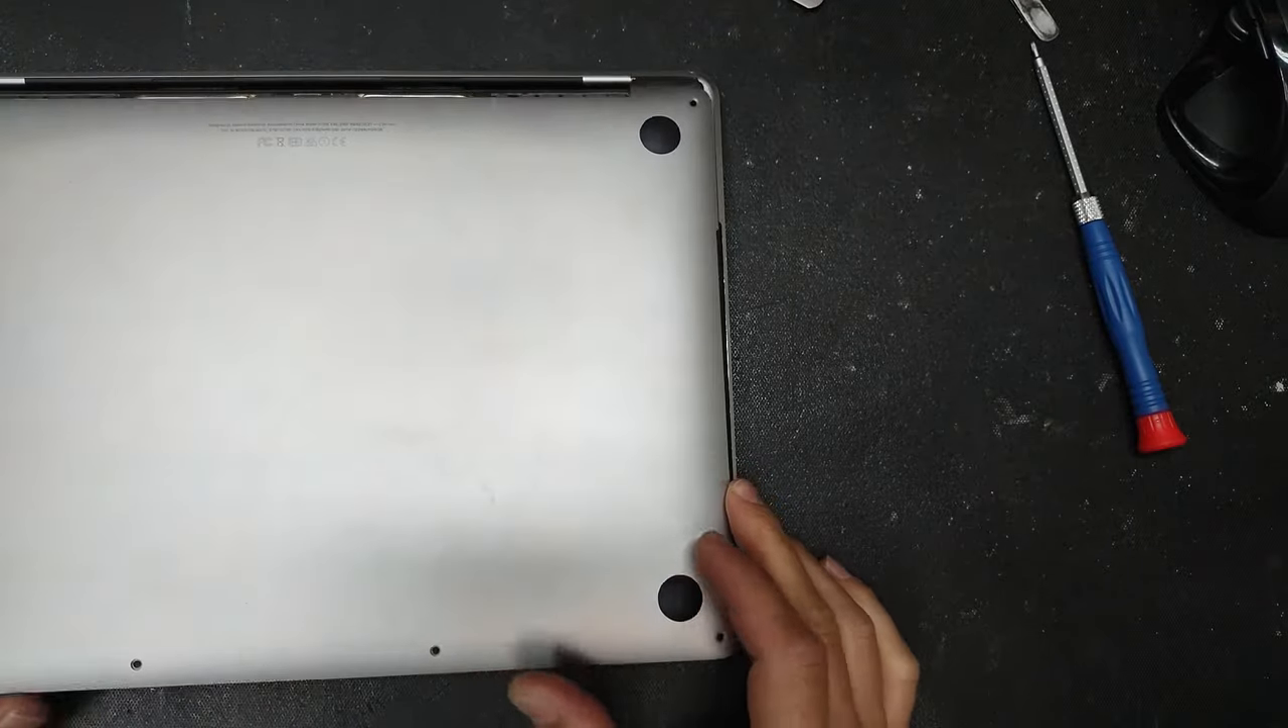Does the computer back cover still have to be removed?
Yes.